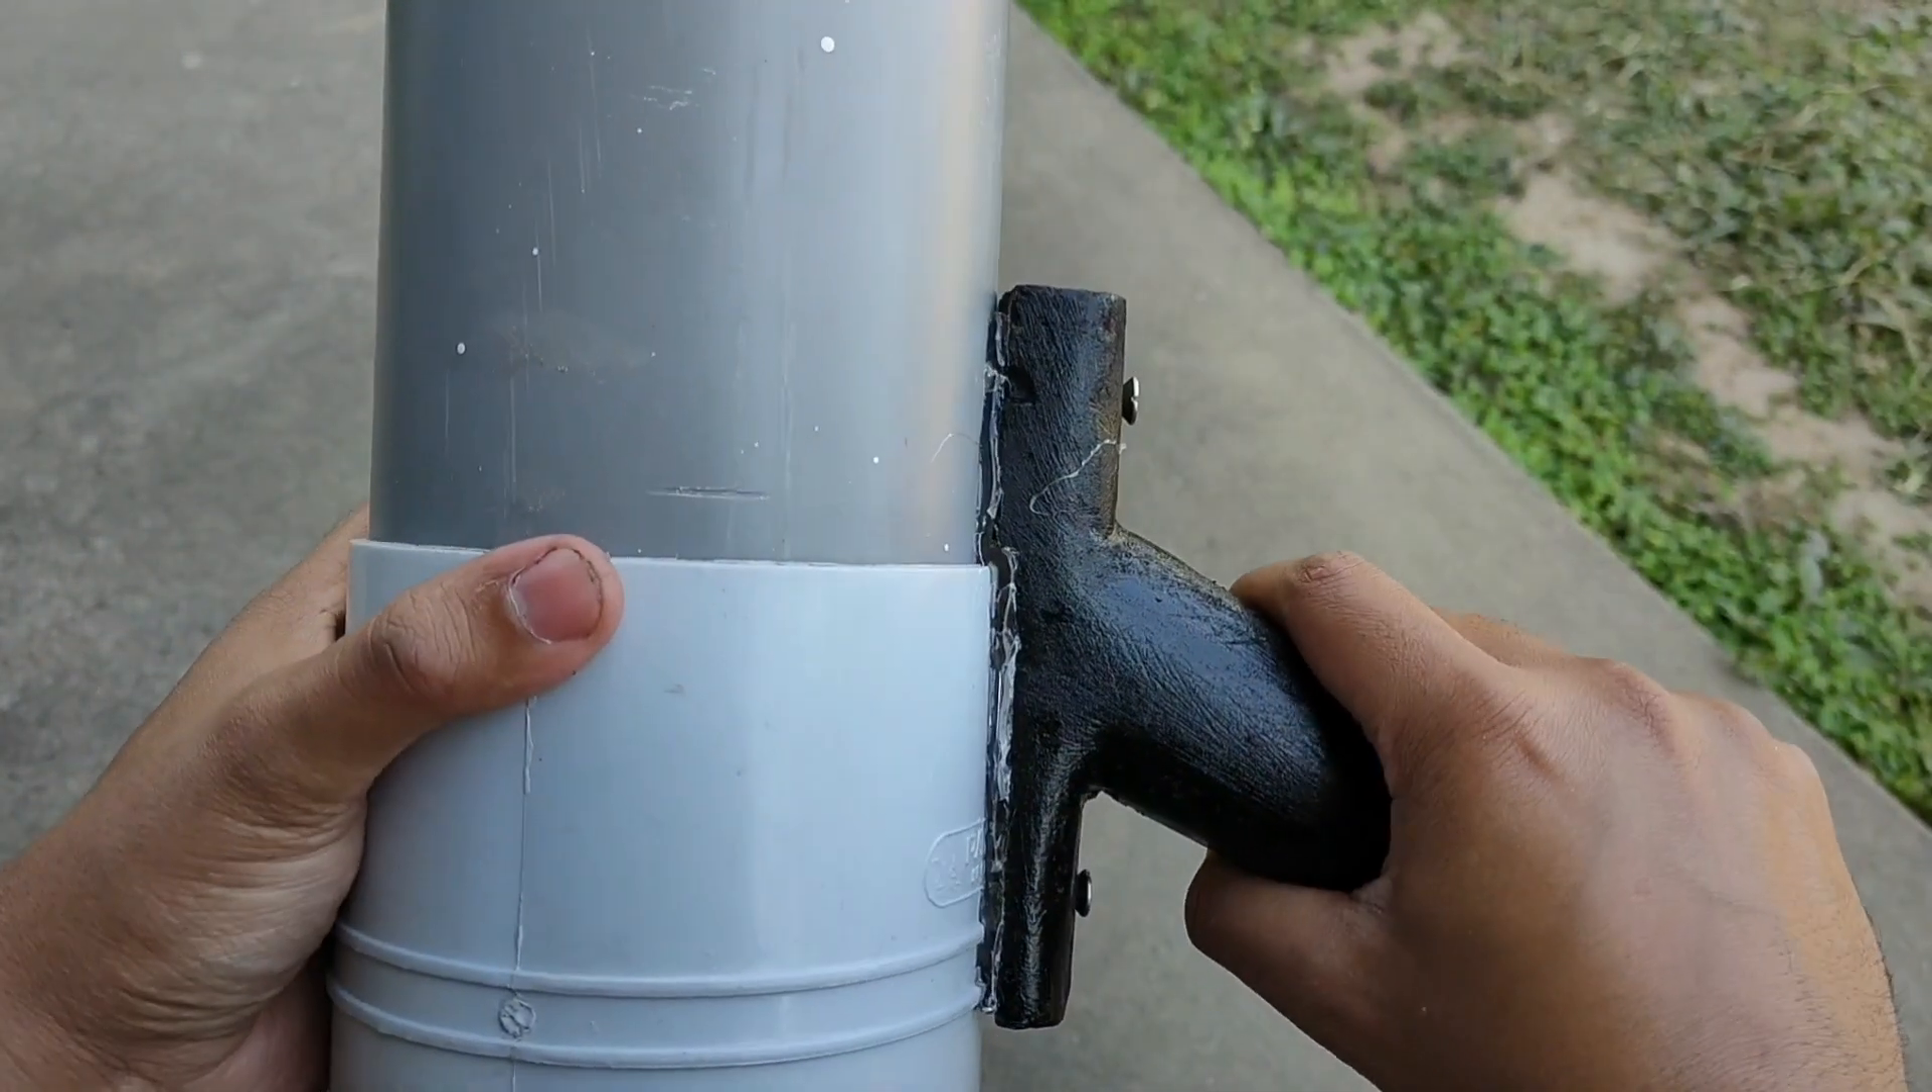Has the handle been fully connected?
Yes.